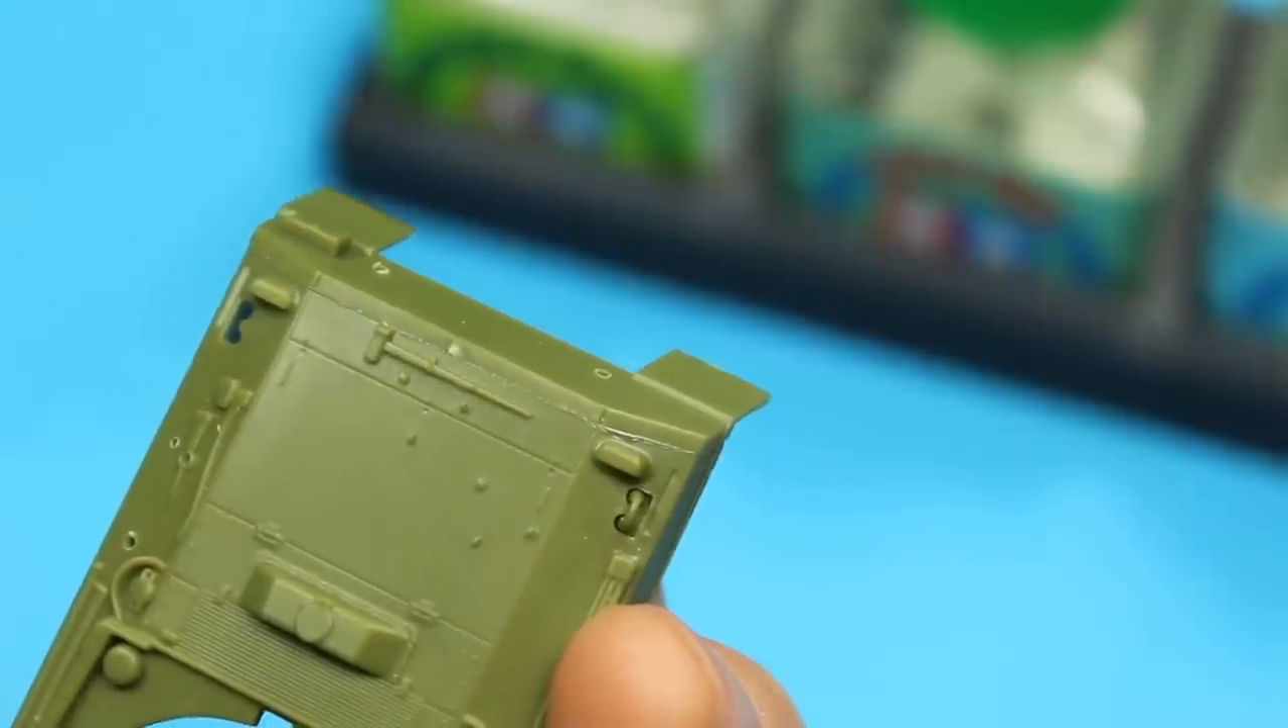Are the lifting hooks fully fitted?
No.